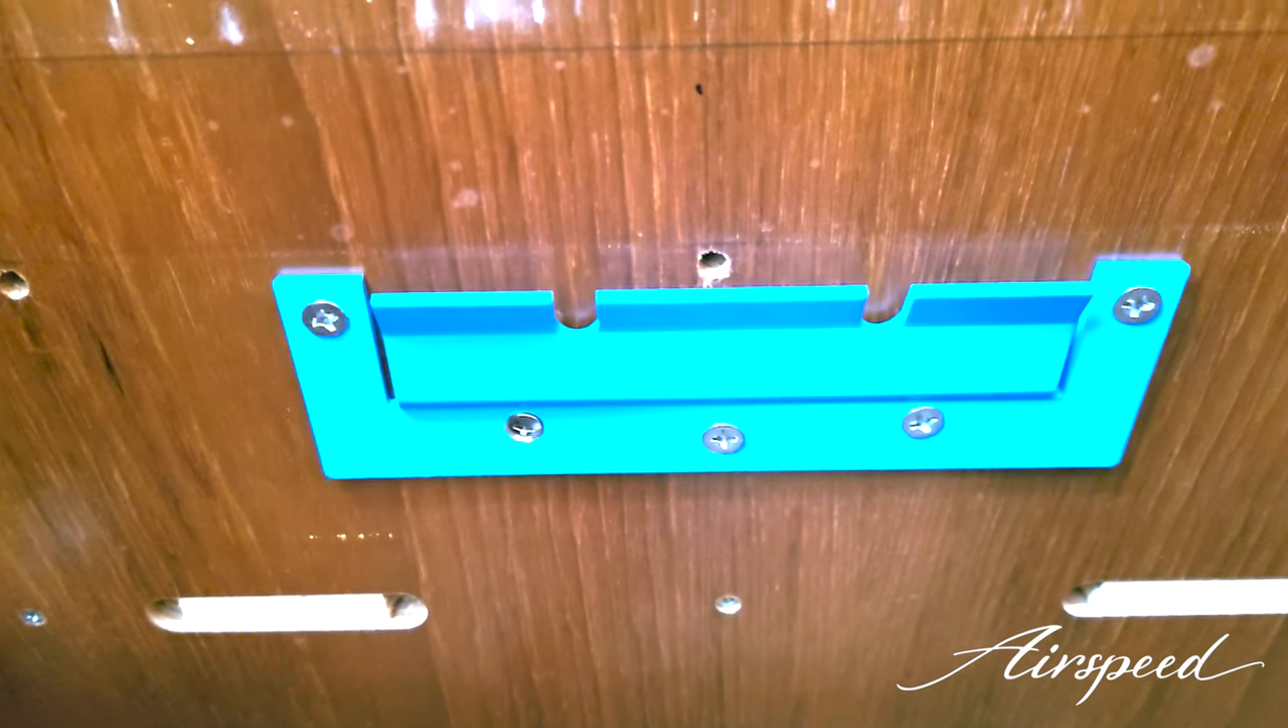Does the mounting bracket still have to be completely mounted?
No.